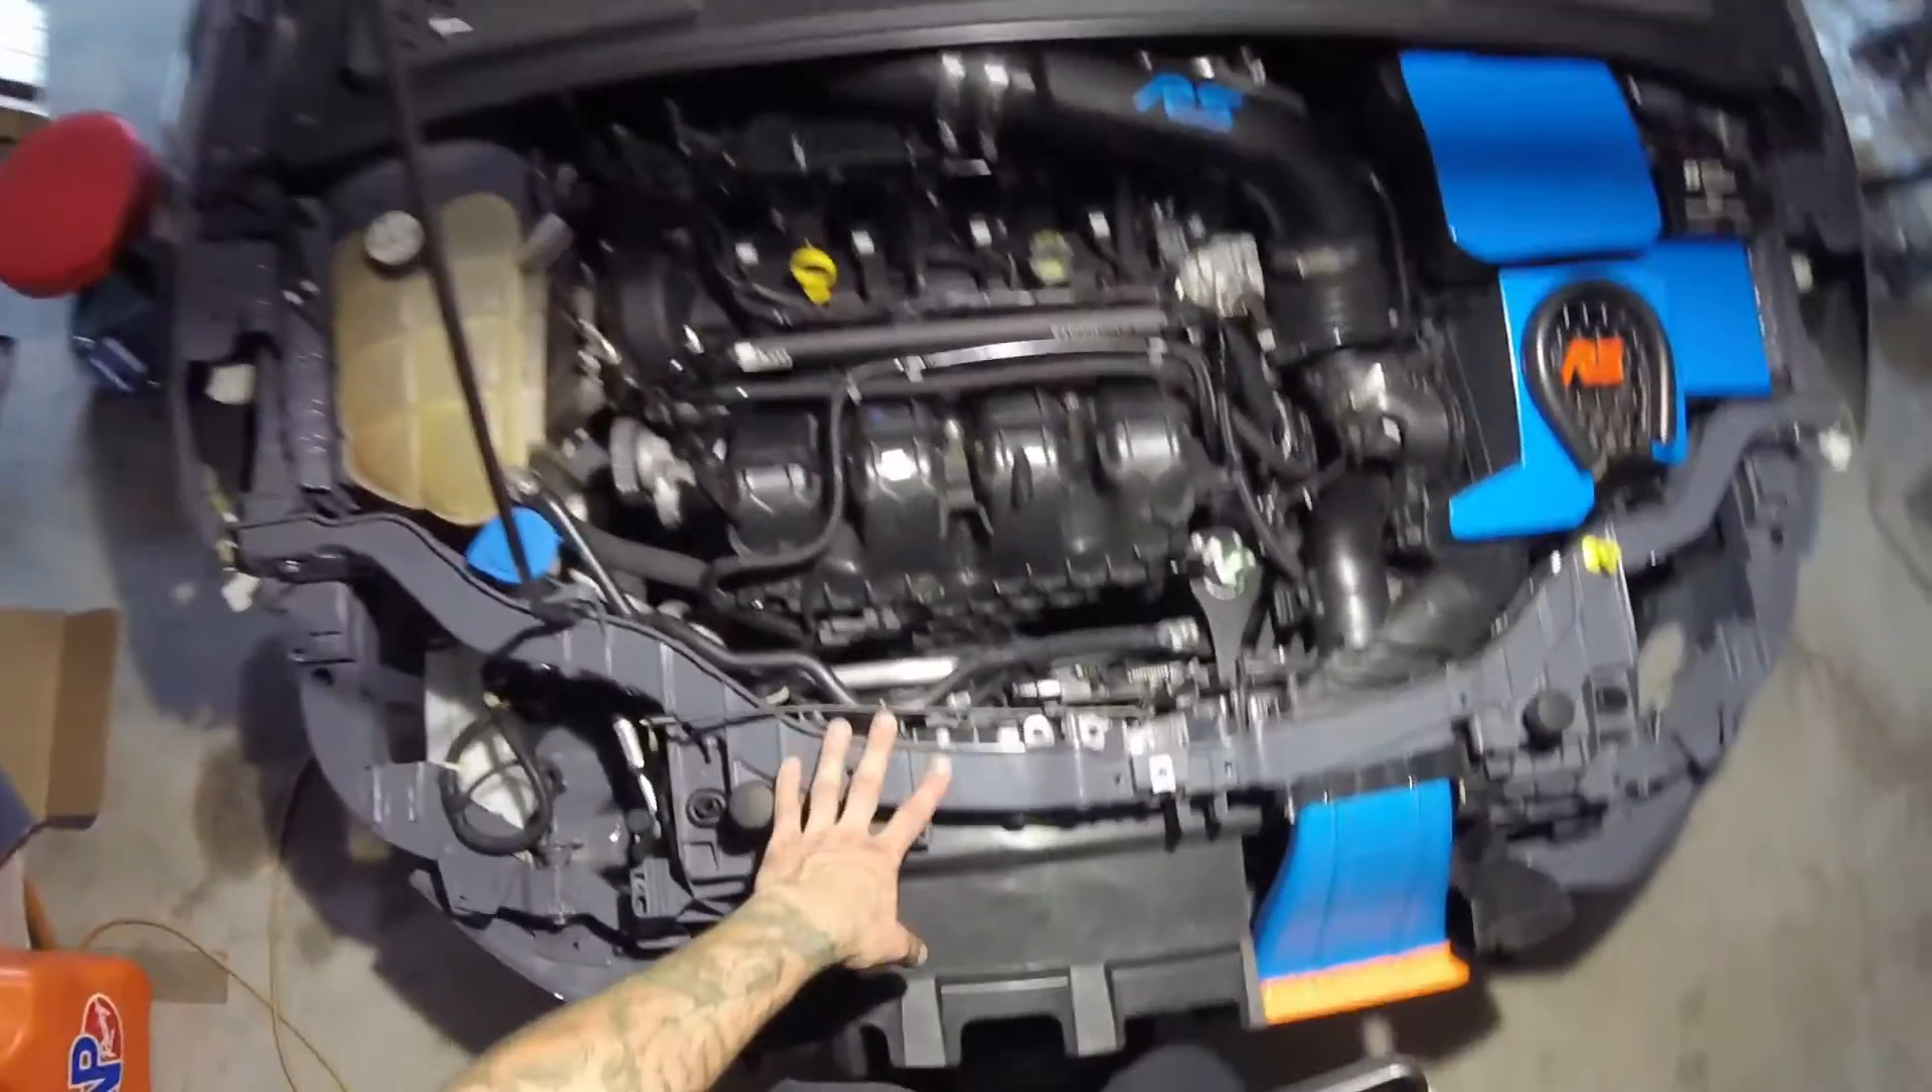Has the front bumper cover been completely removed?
Yes.